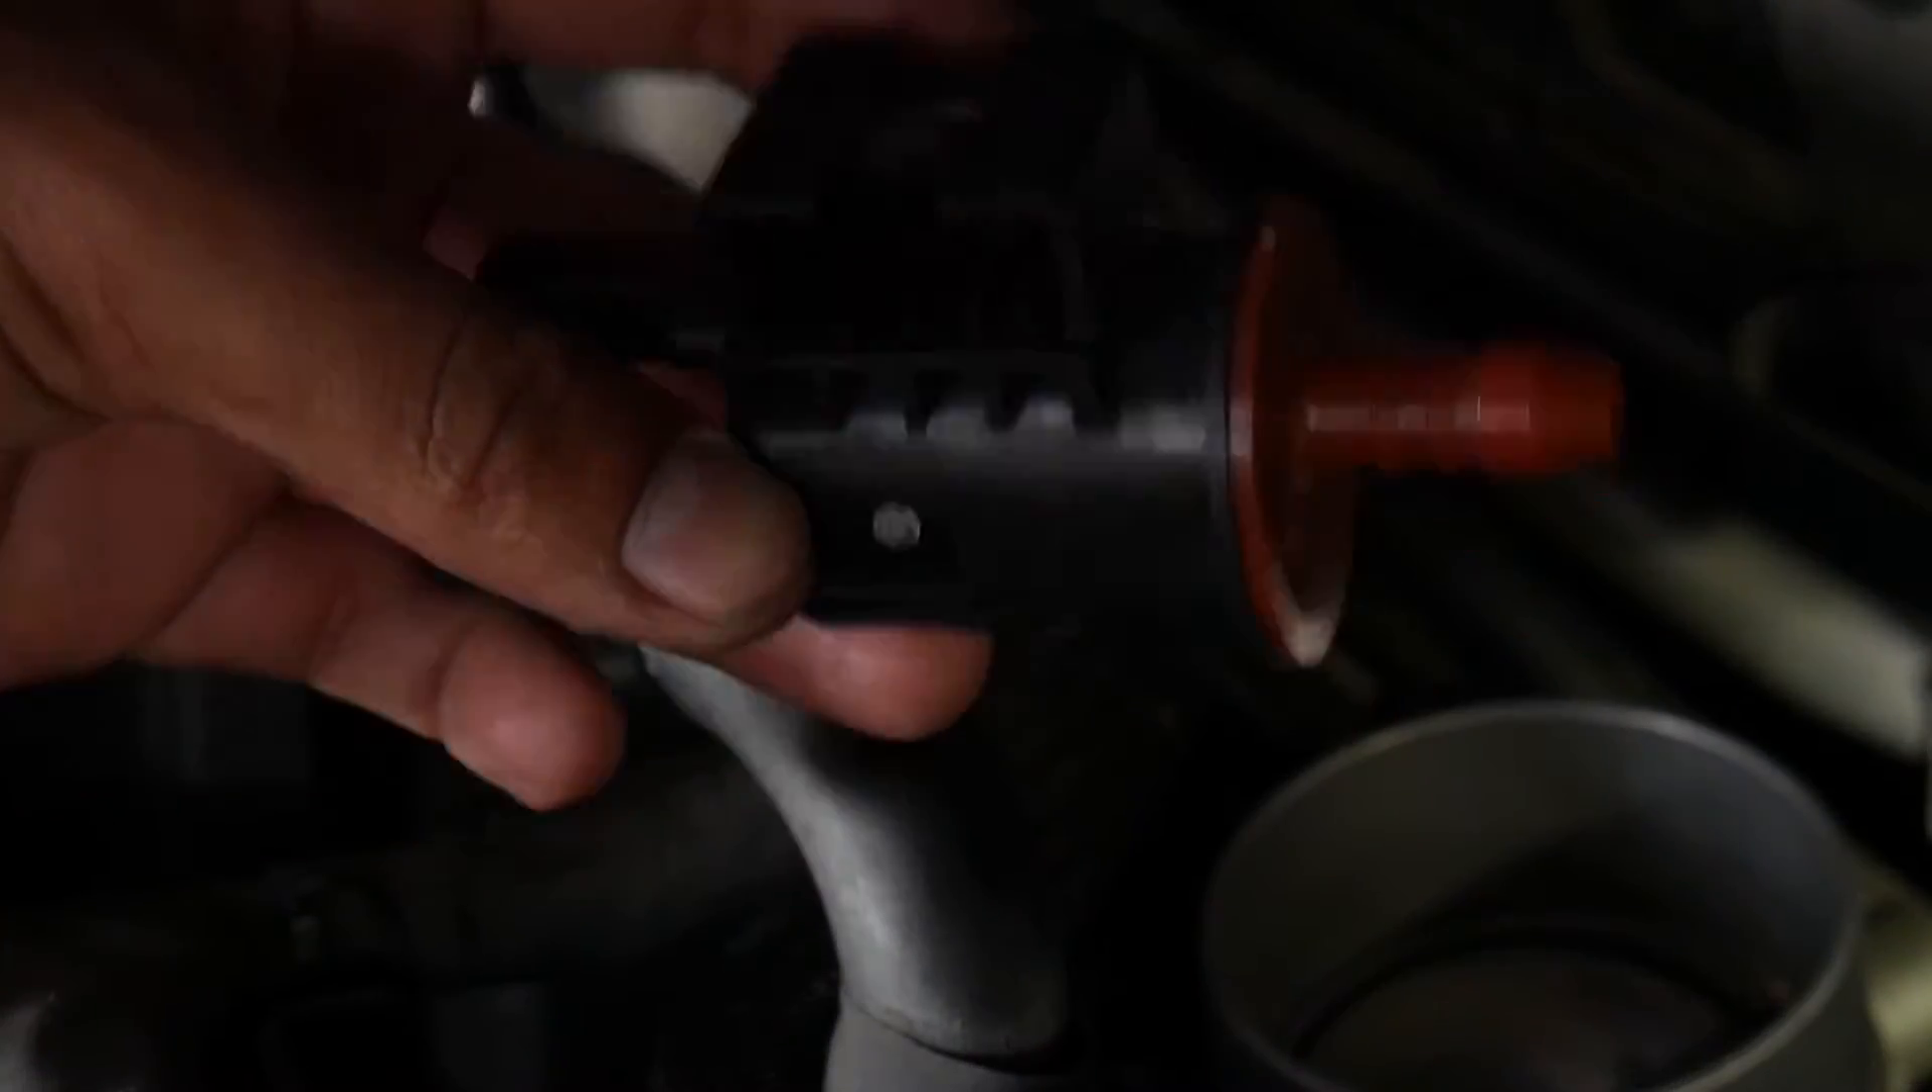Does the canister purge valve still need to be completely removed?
No.